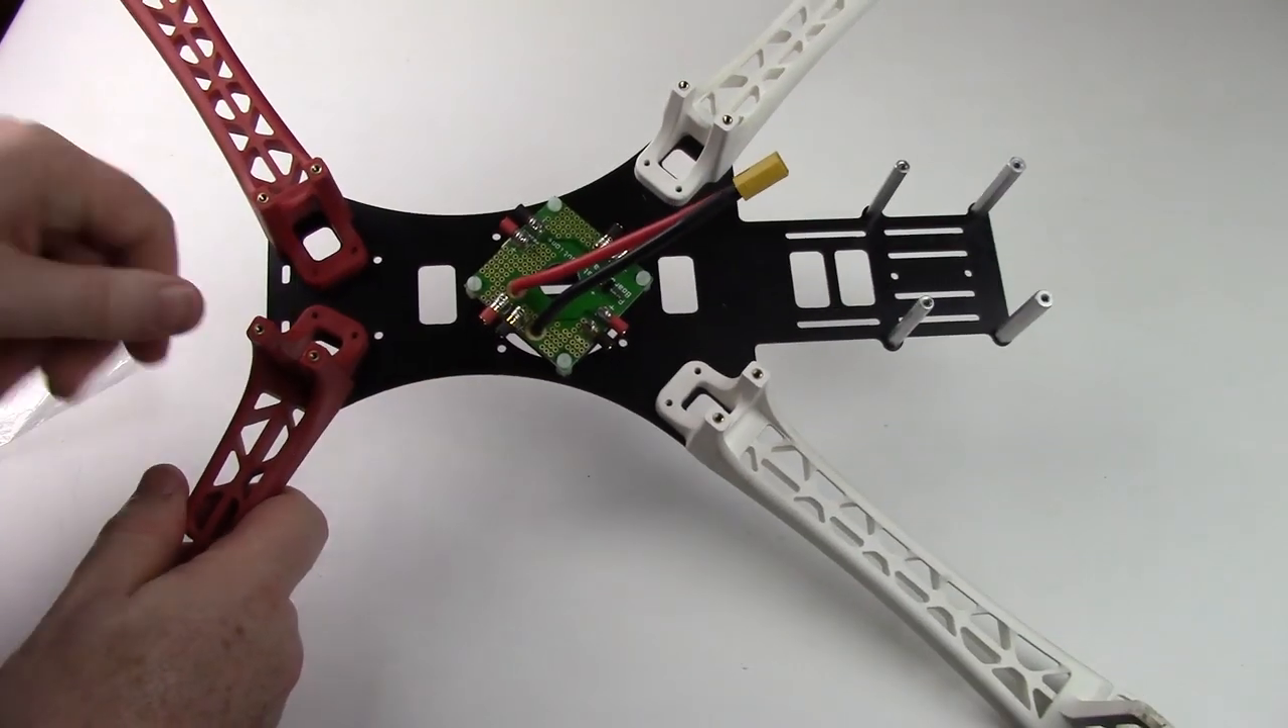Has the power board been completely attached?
Yes.